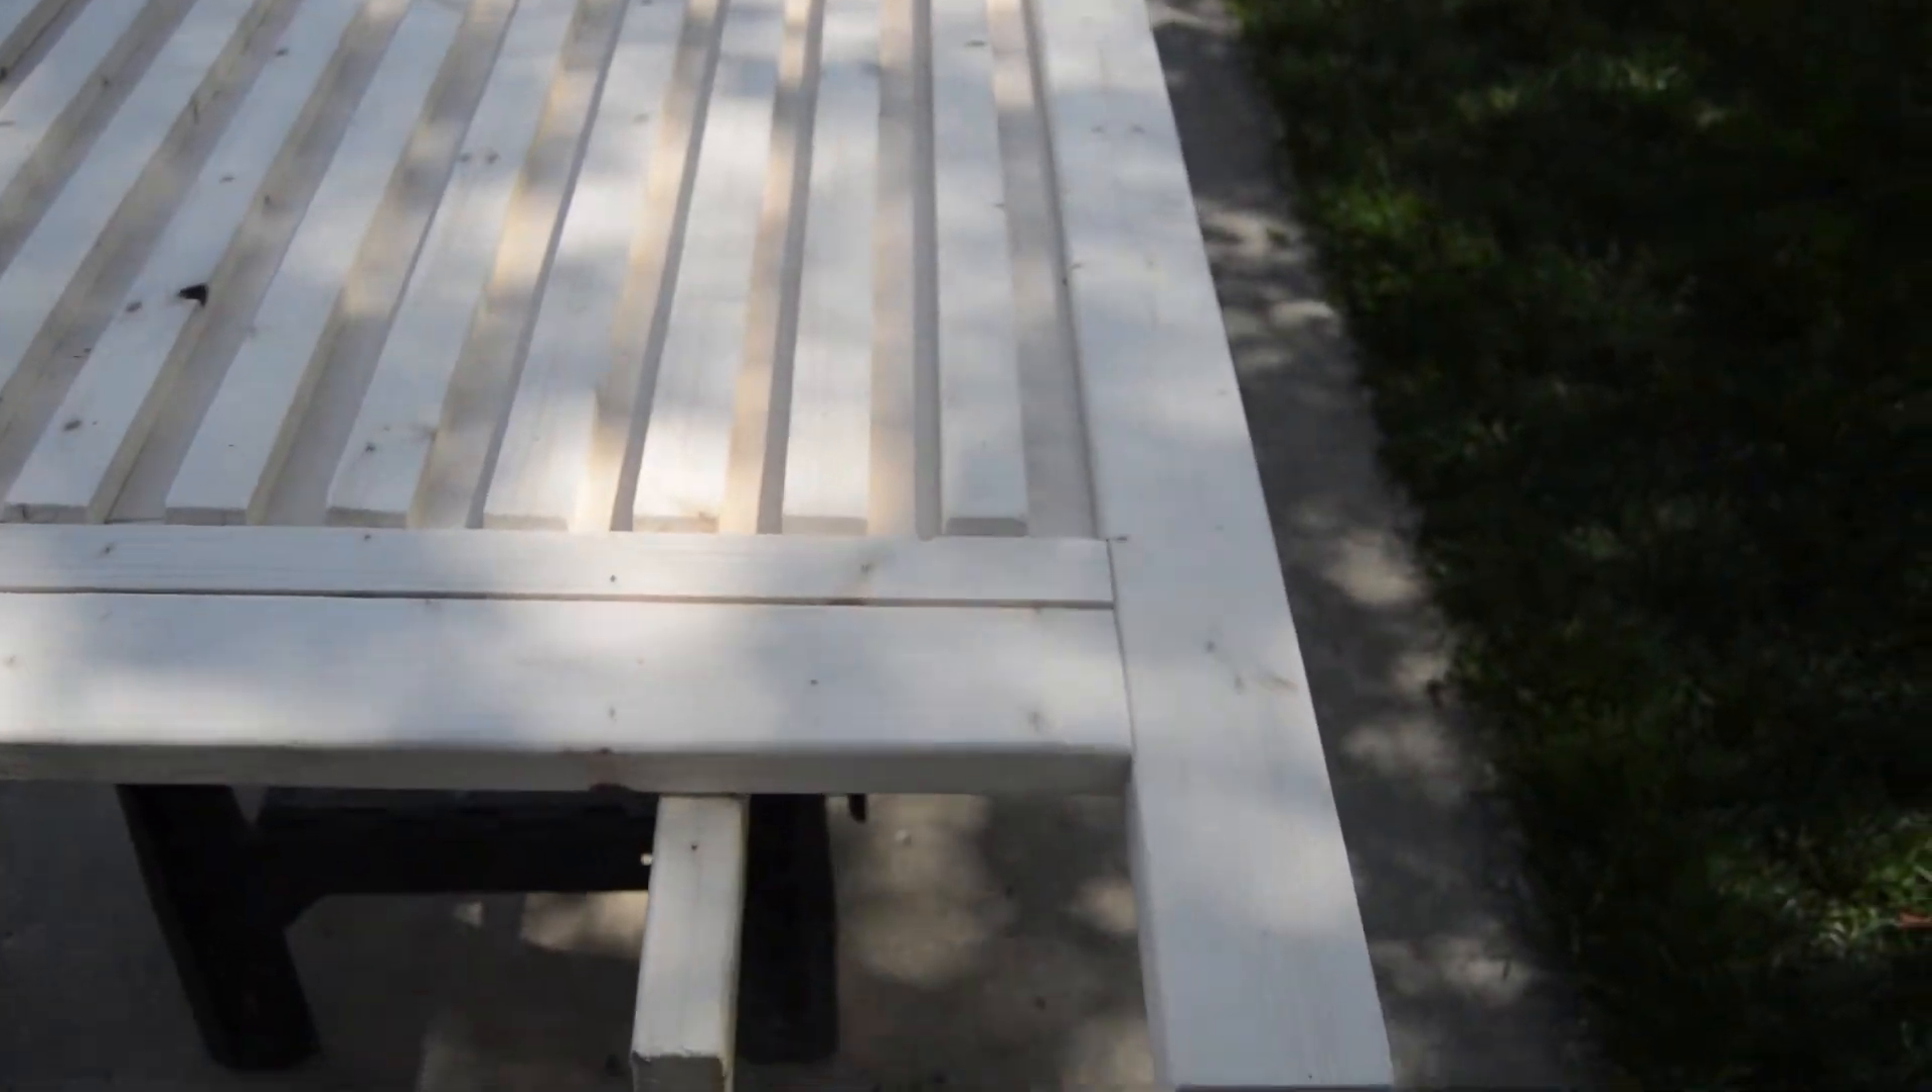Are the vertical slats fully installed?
Yes.